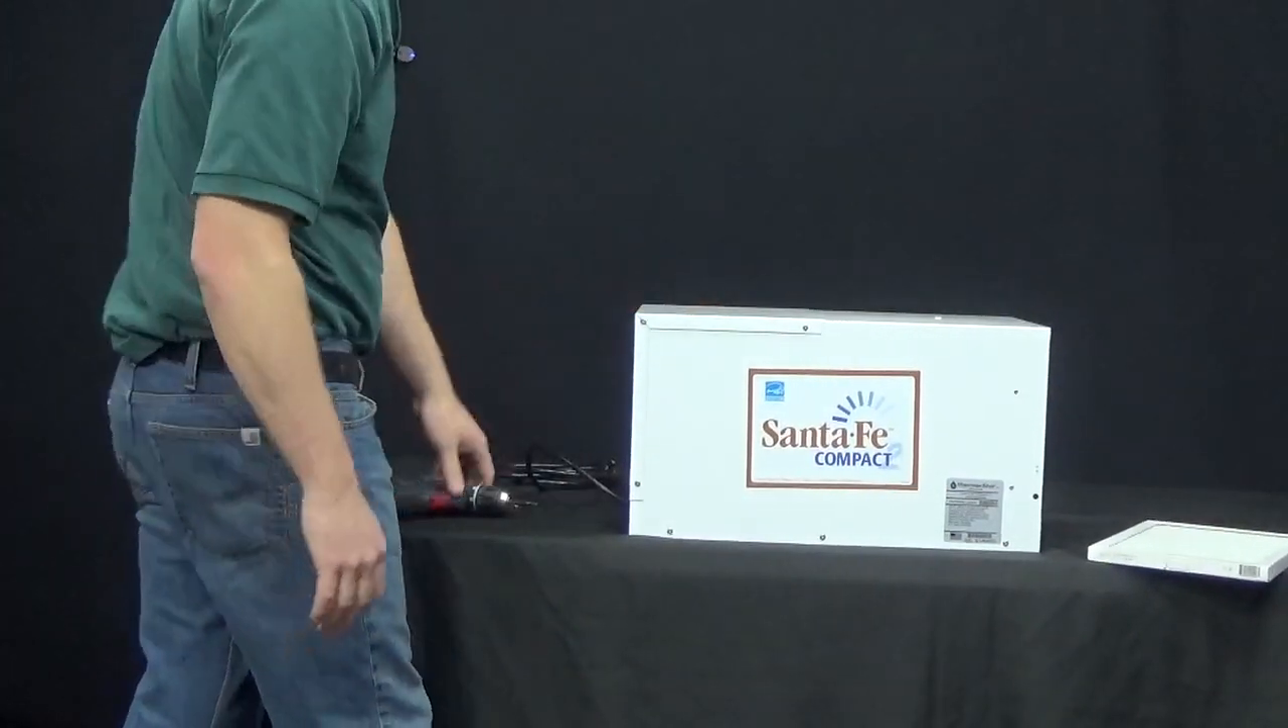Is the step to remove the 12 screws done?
No.